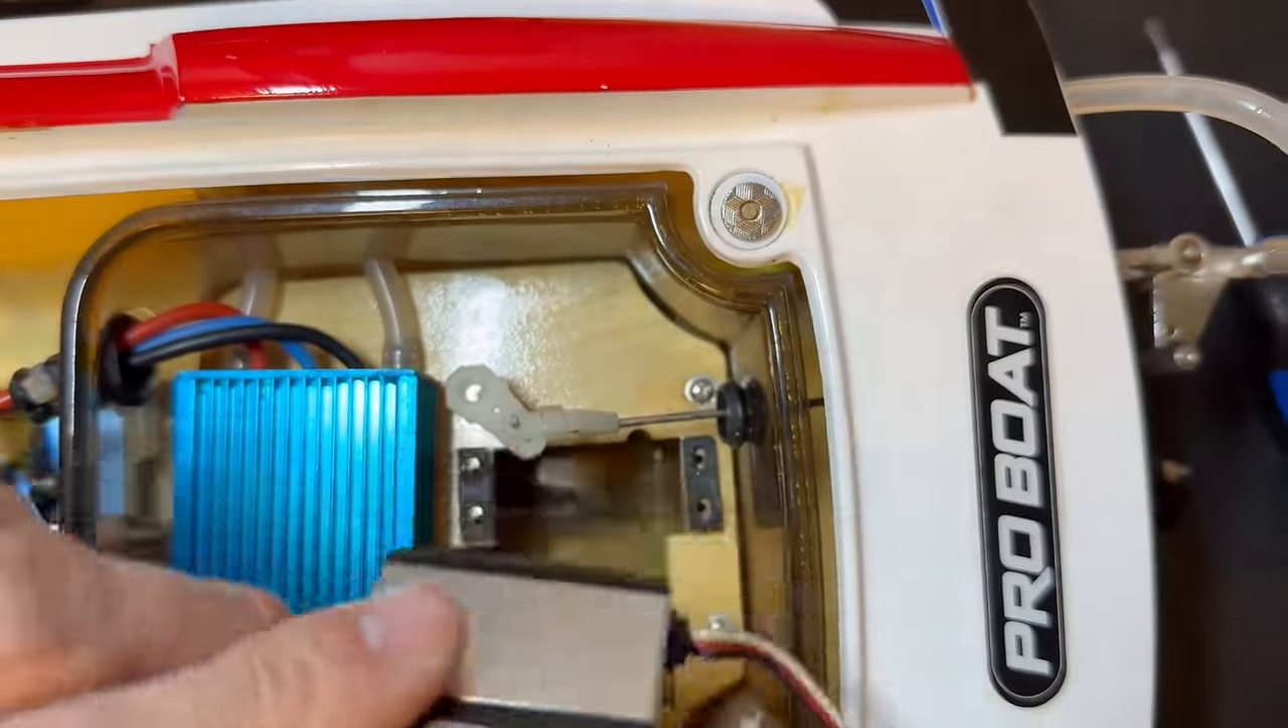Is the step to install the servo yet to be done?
Yes.